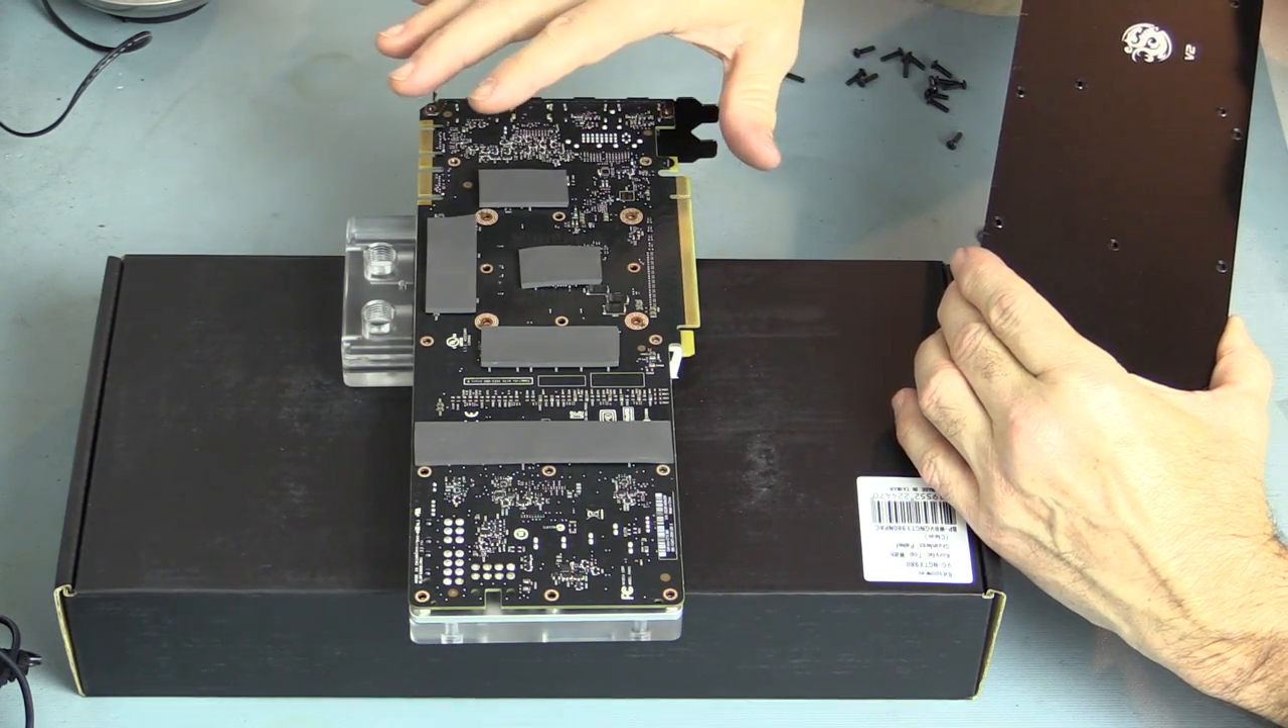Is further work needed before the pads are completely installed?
No.